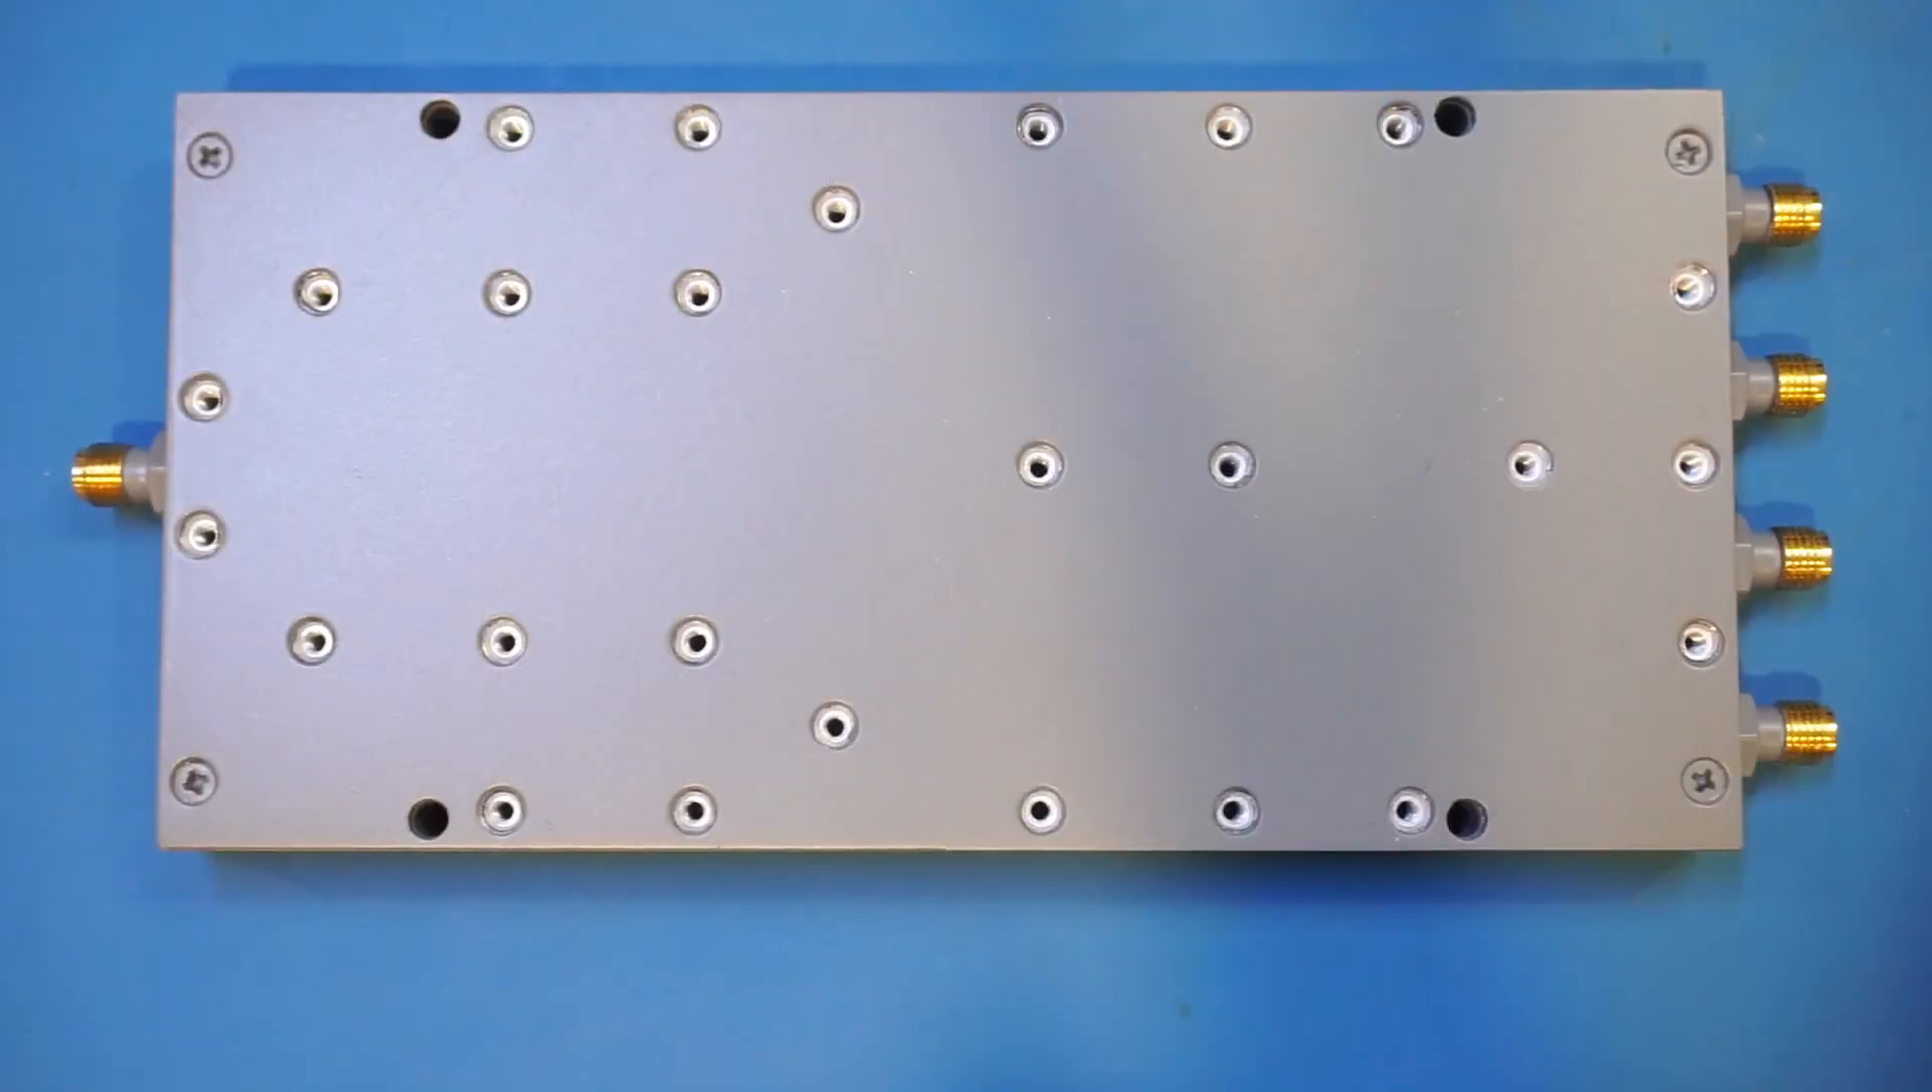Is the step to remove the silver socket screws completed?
No.